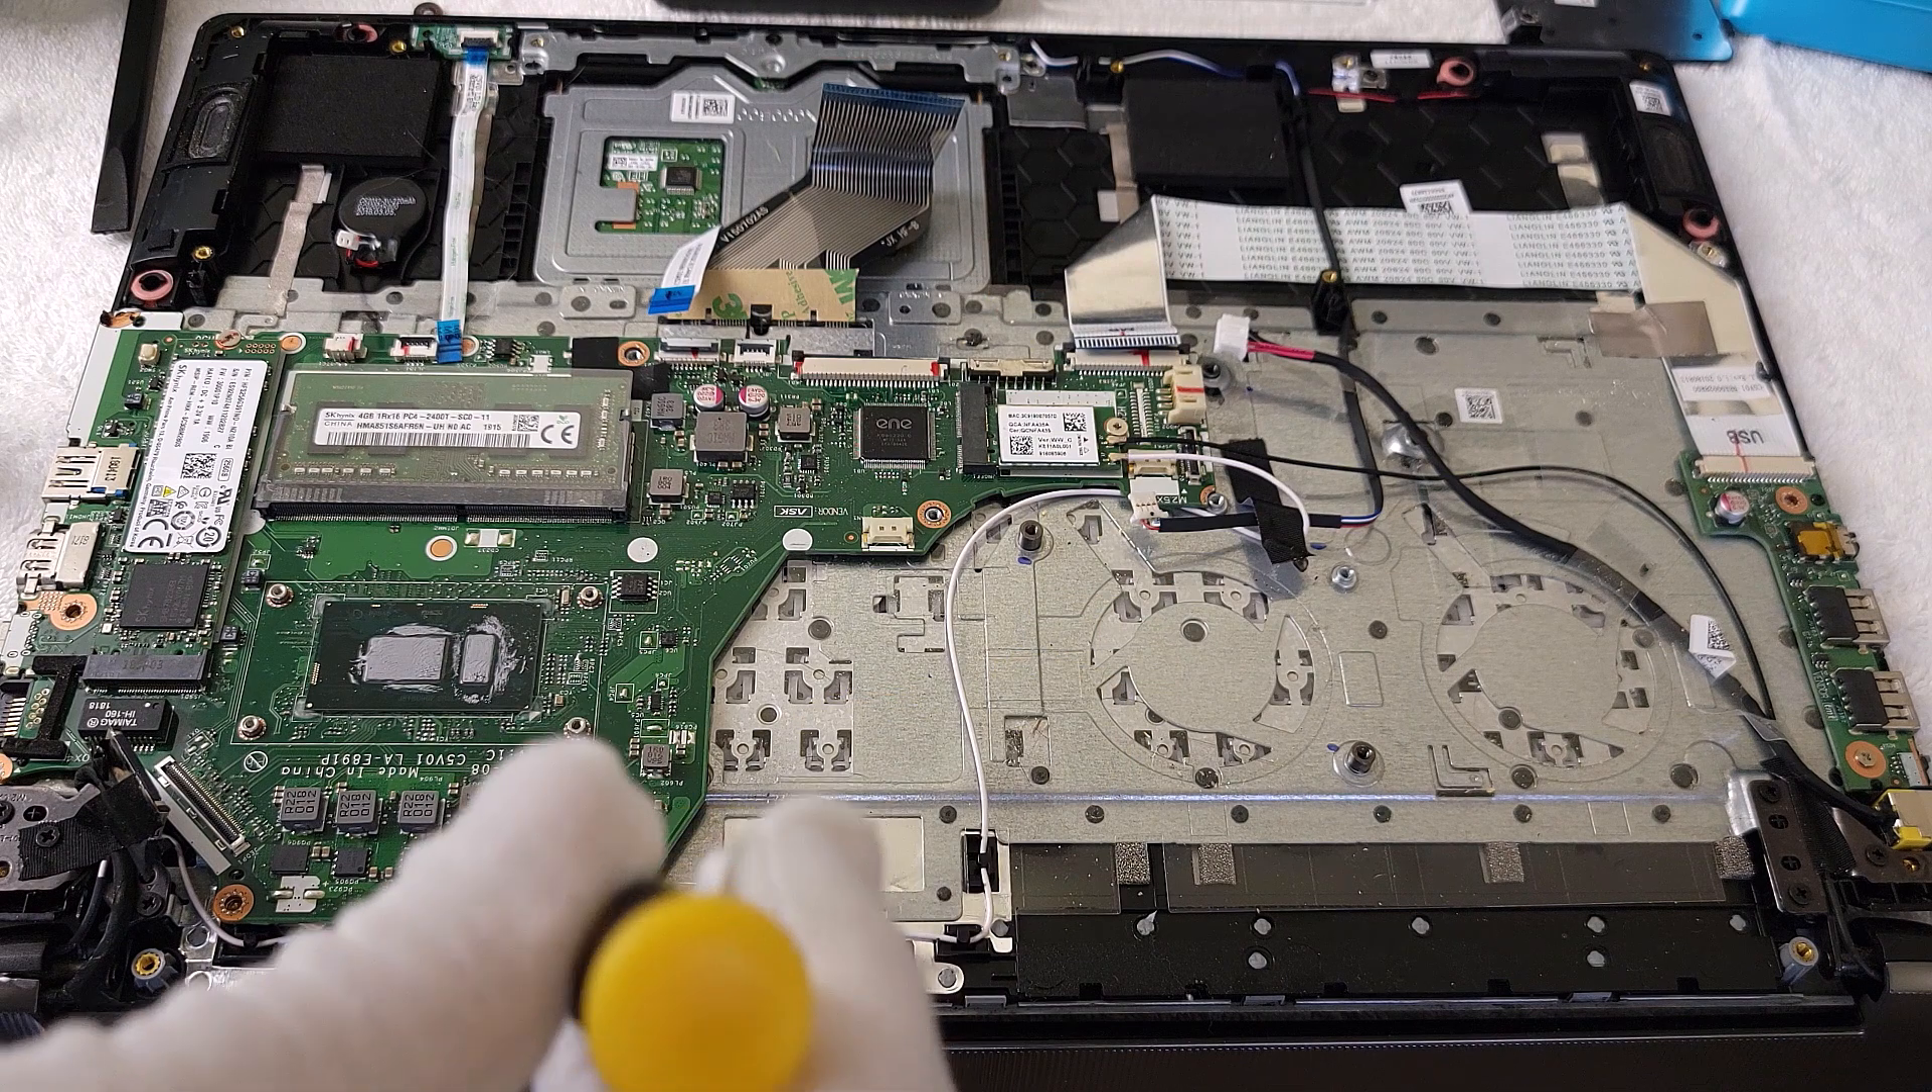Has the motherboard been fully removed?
No.